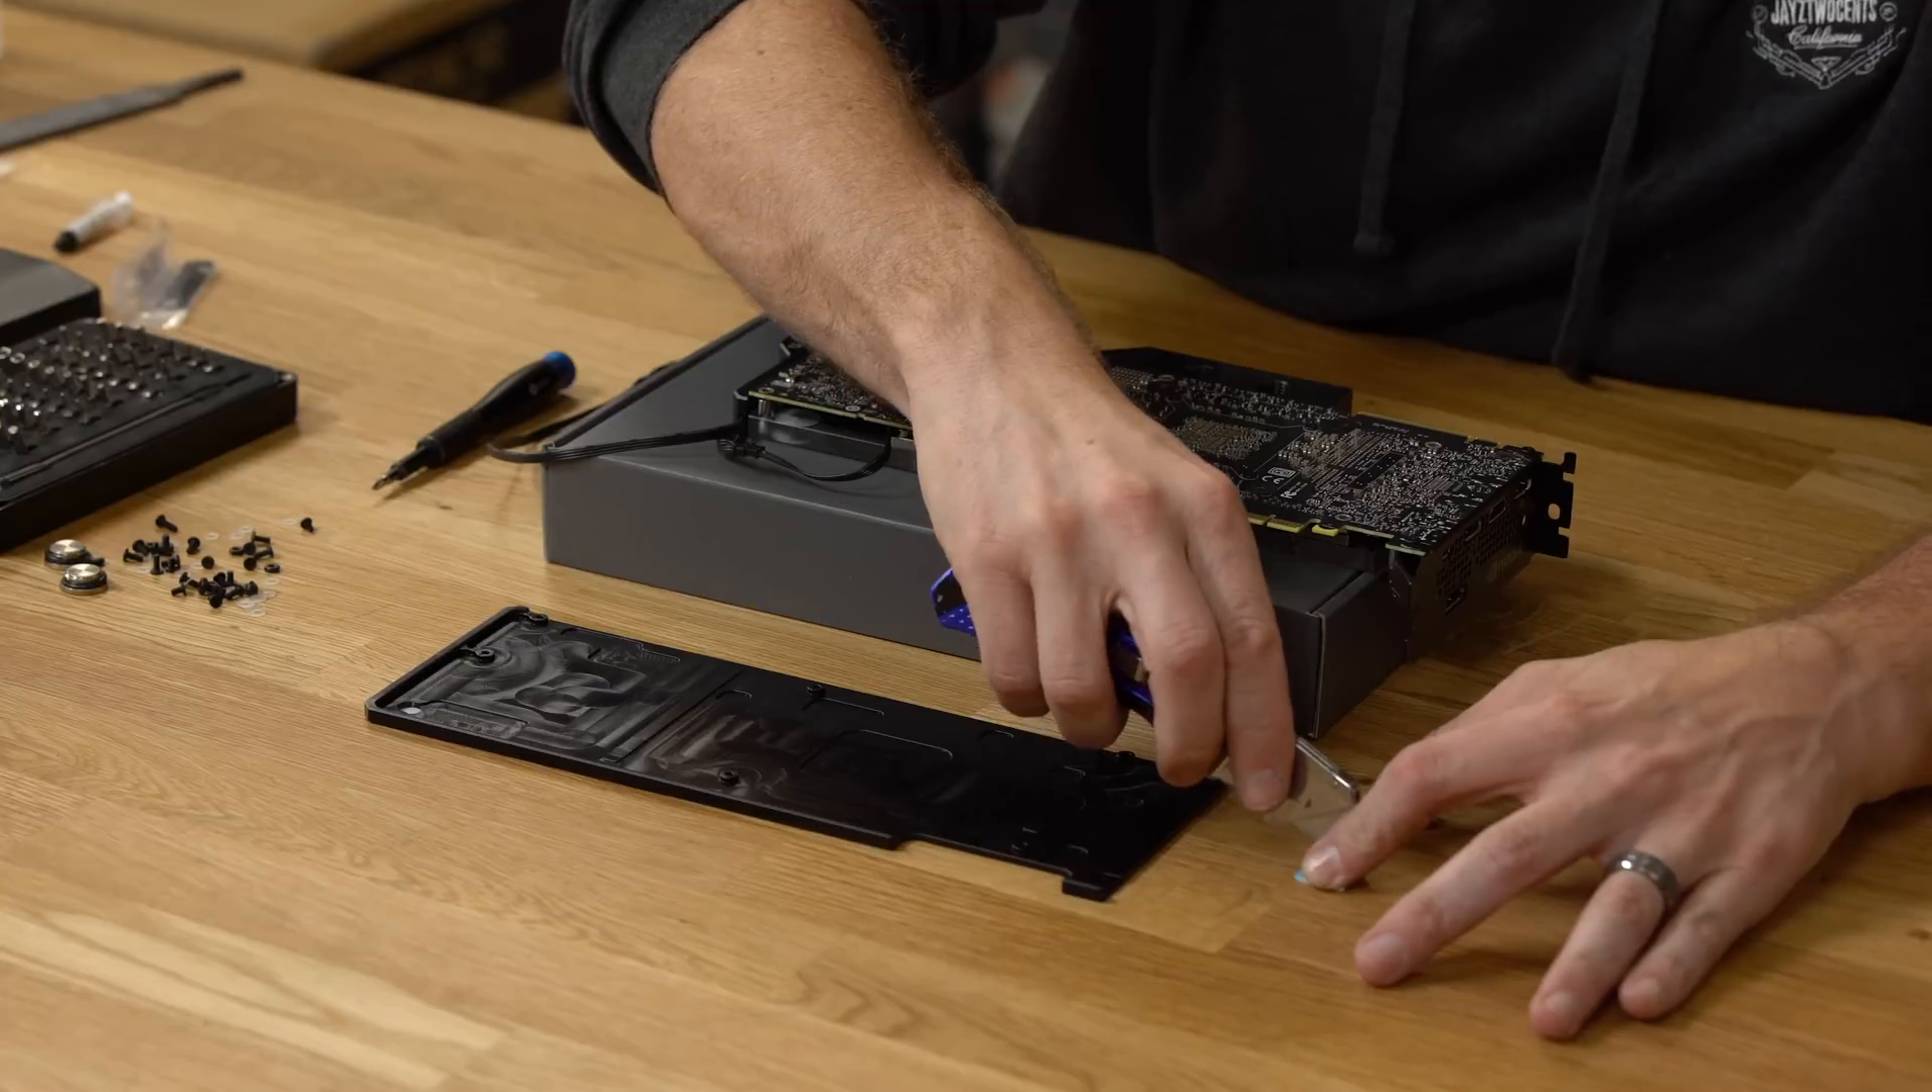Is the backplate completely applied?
No.